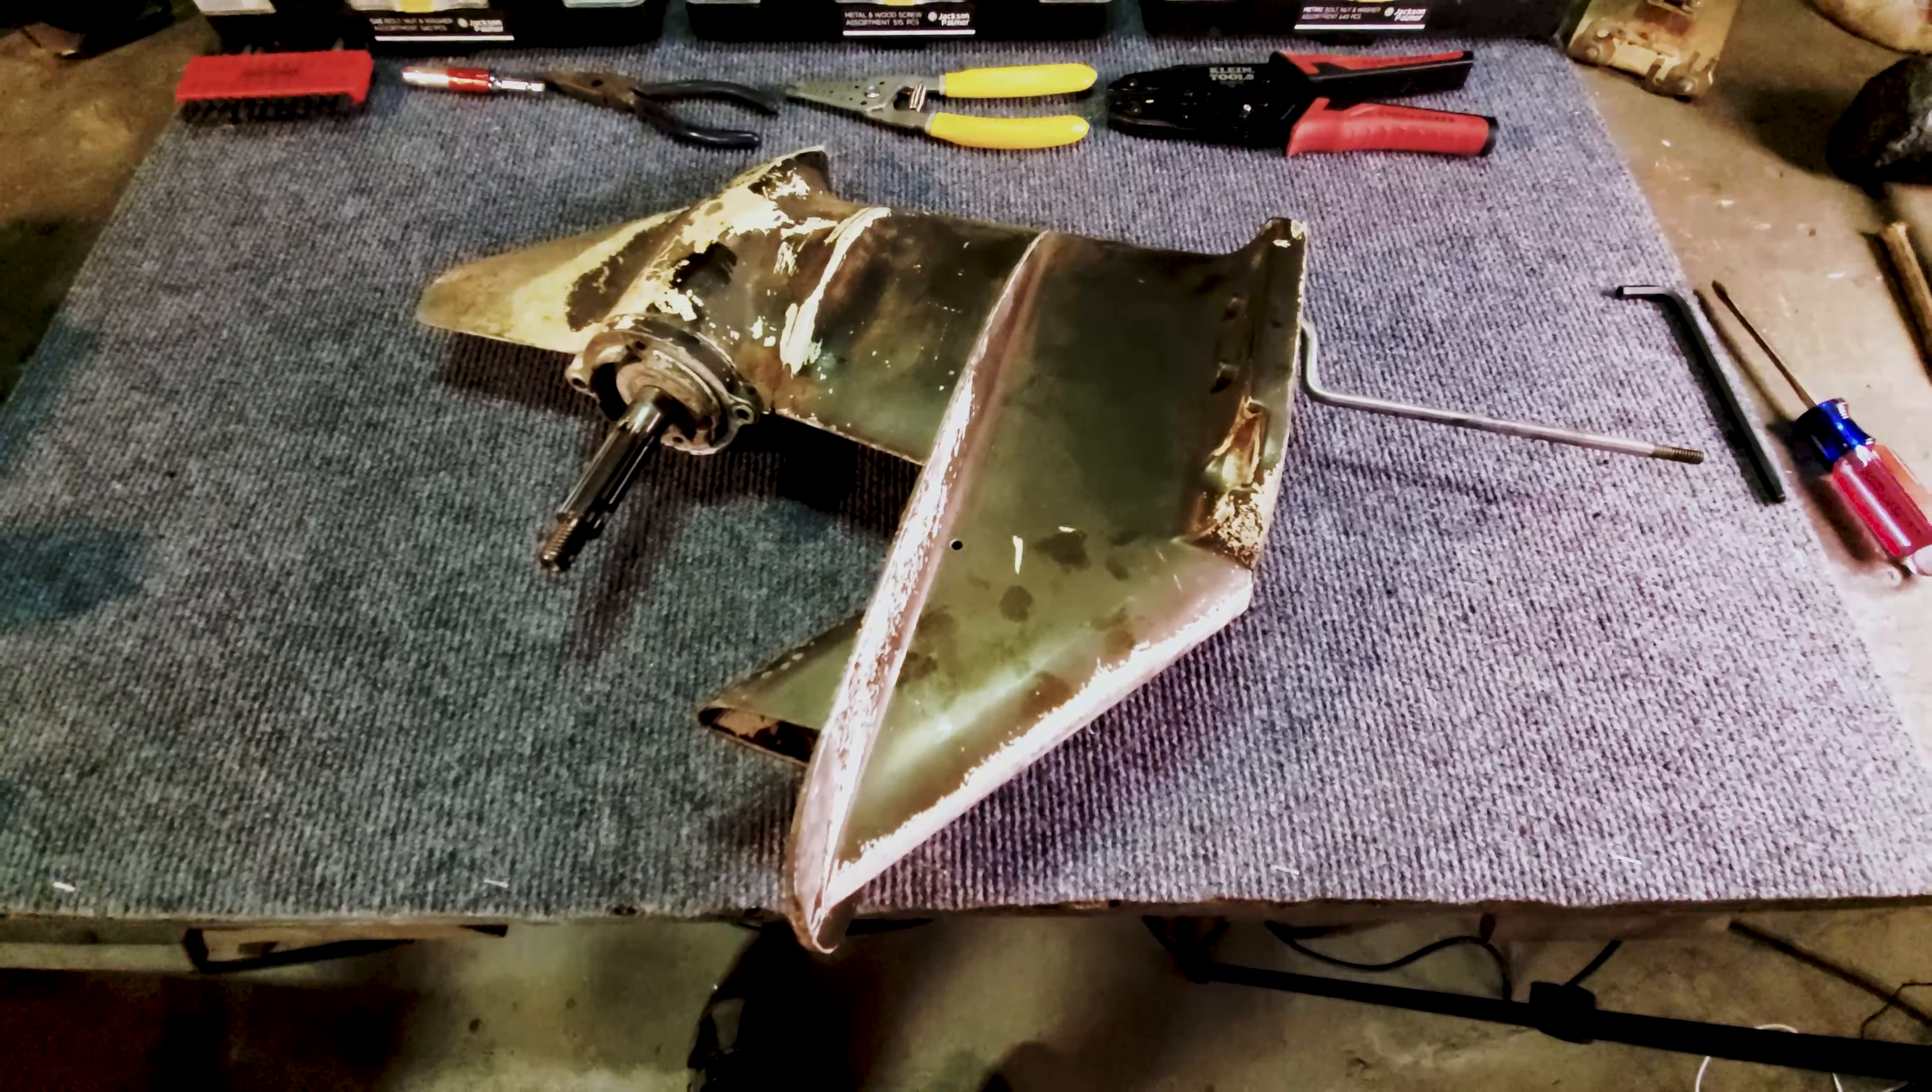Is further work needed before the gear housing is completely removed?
No.